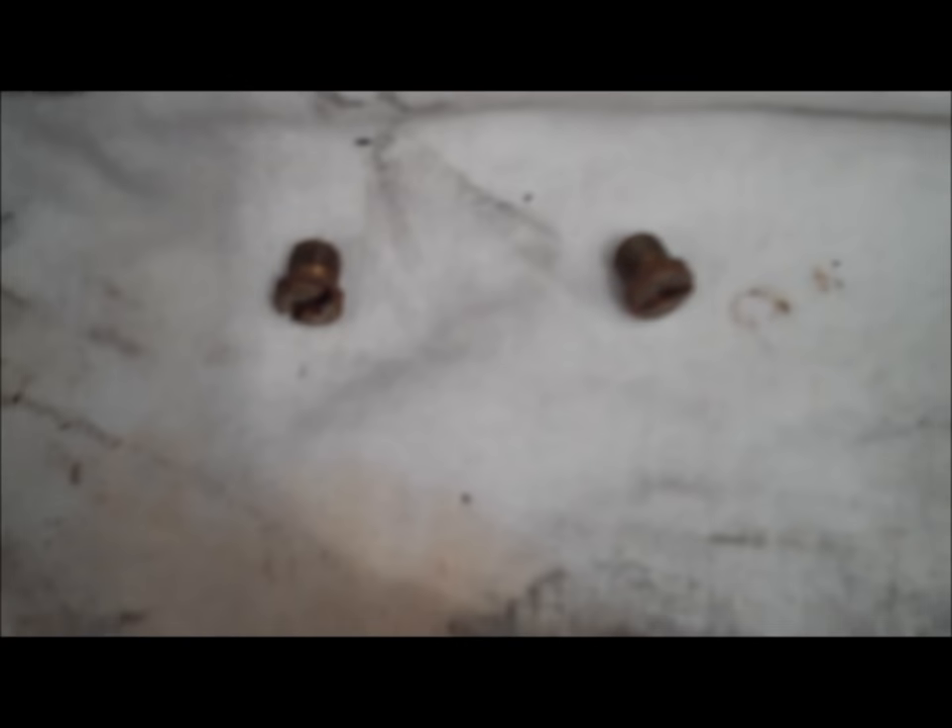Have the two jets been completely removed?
Yes.